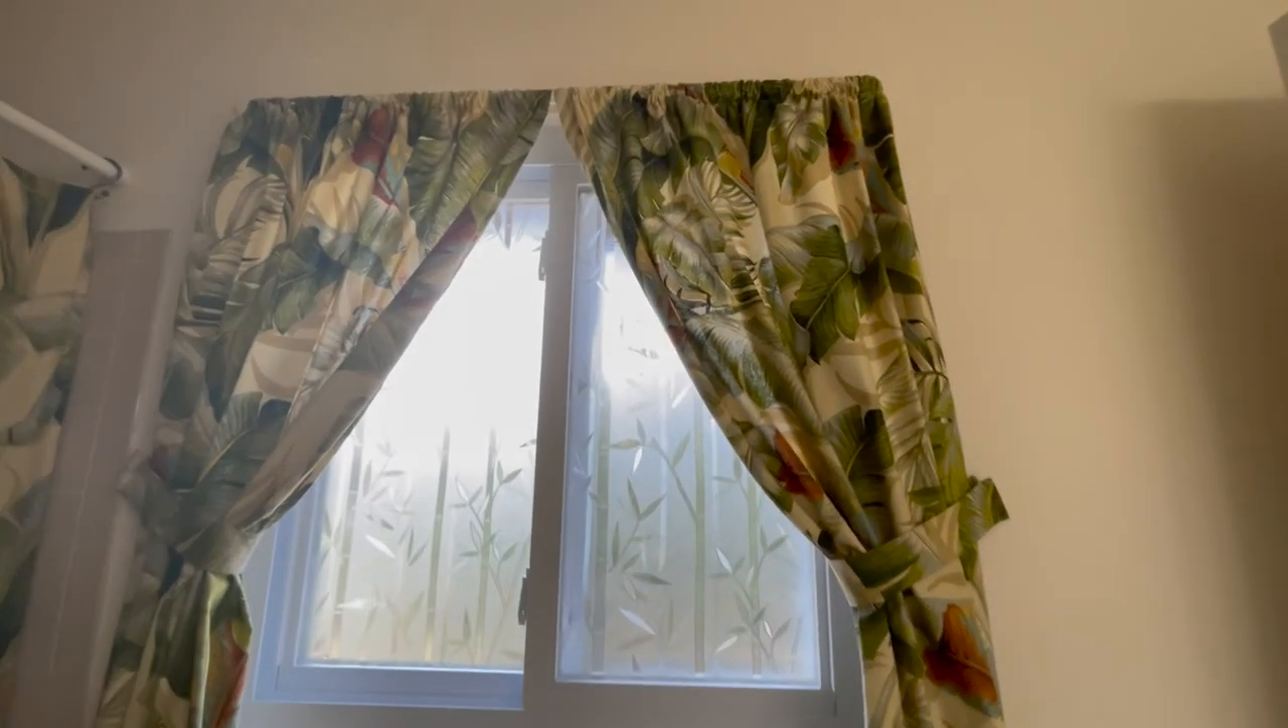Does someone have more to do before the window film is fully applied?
No.